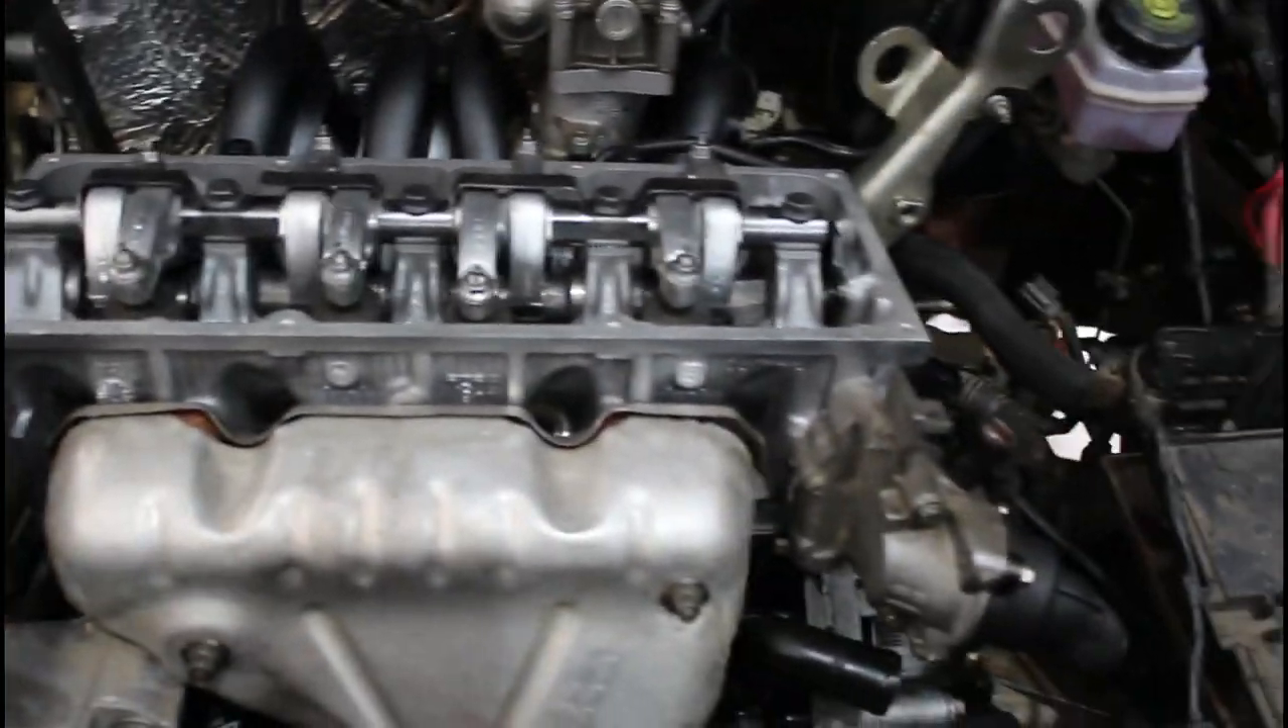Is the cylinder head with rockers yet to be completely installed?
No.